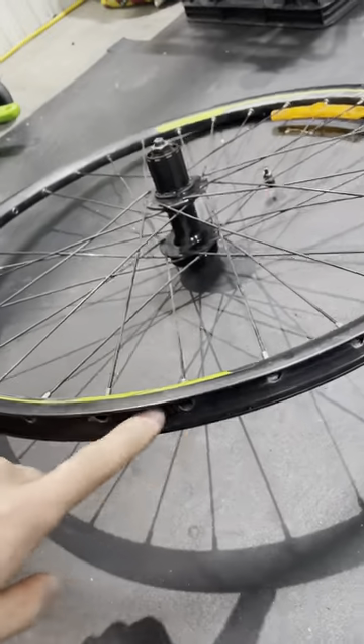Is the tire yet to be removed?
No.